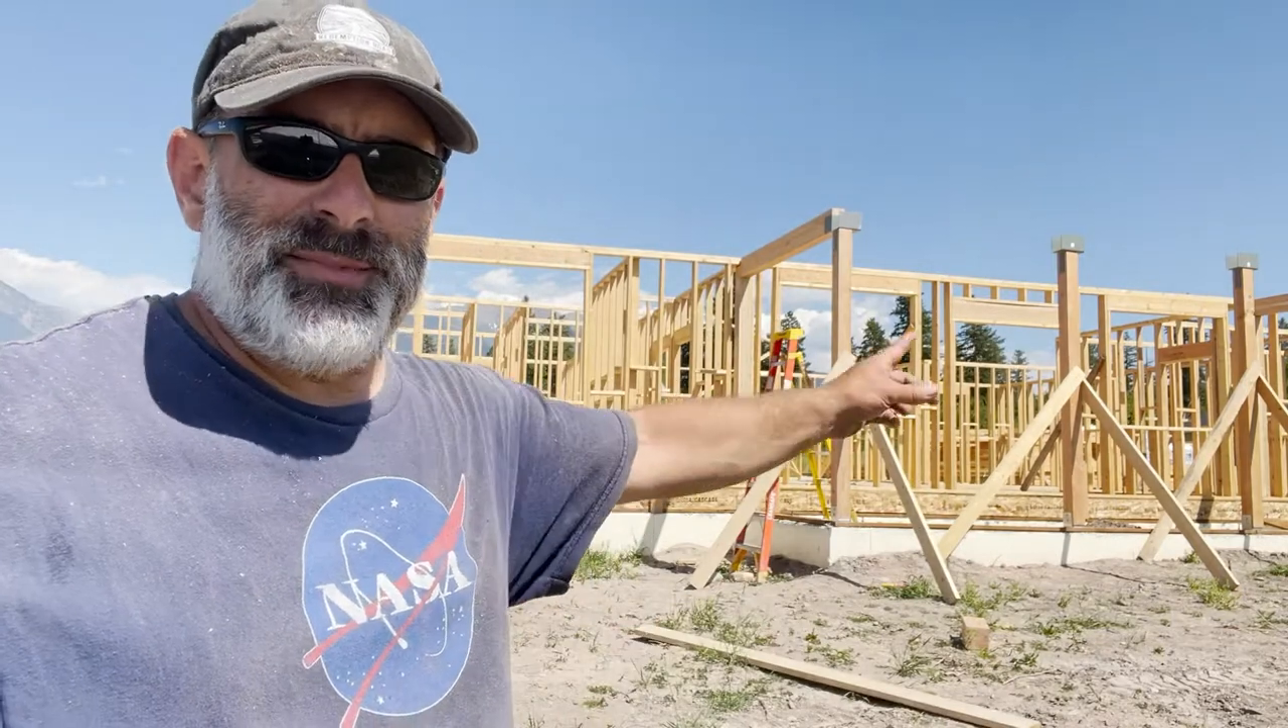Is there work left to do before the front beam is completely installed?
Yes.